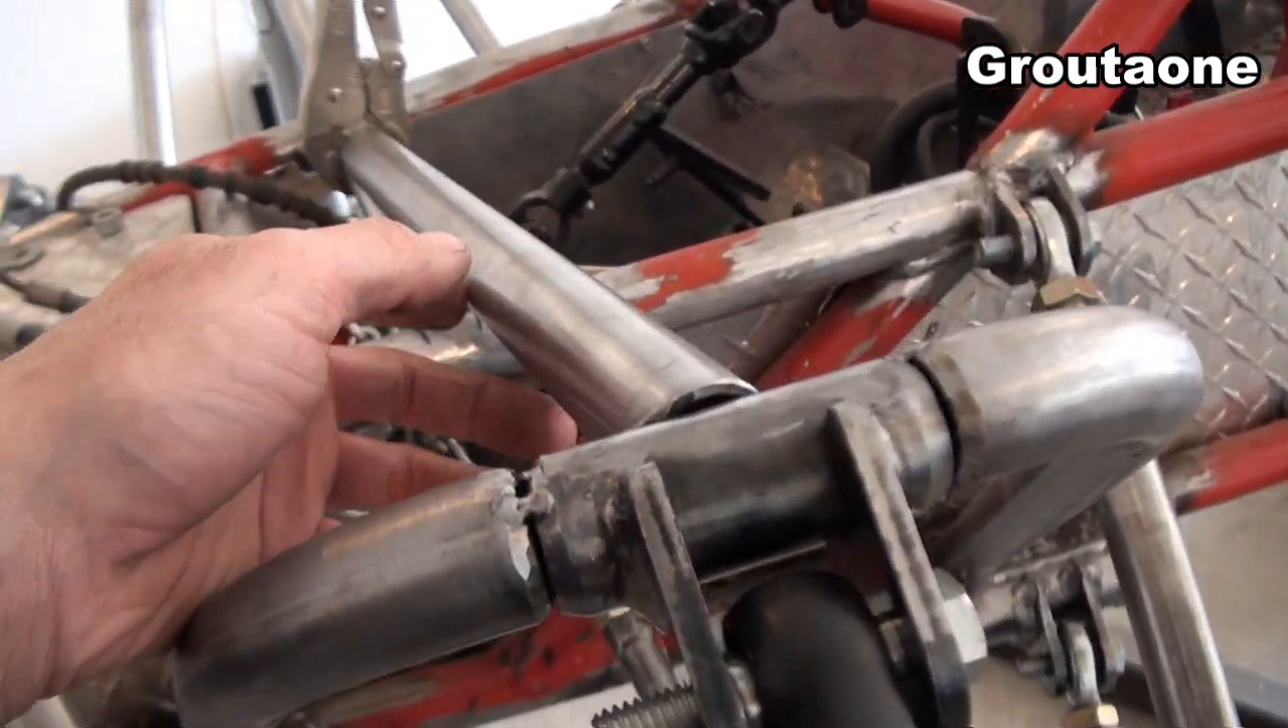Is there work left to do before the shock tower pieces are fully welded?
Yes.